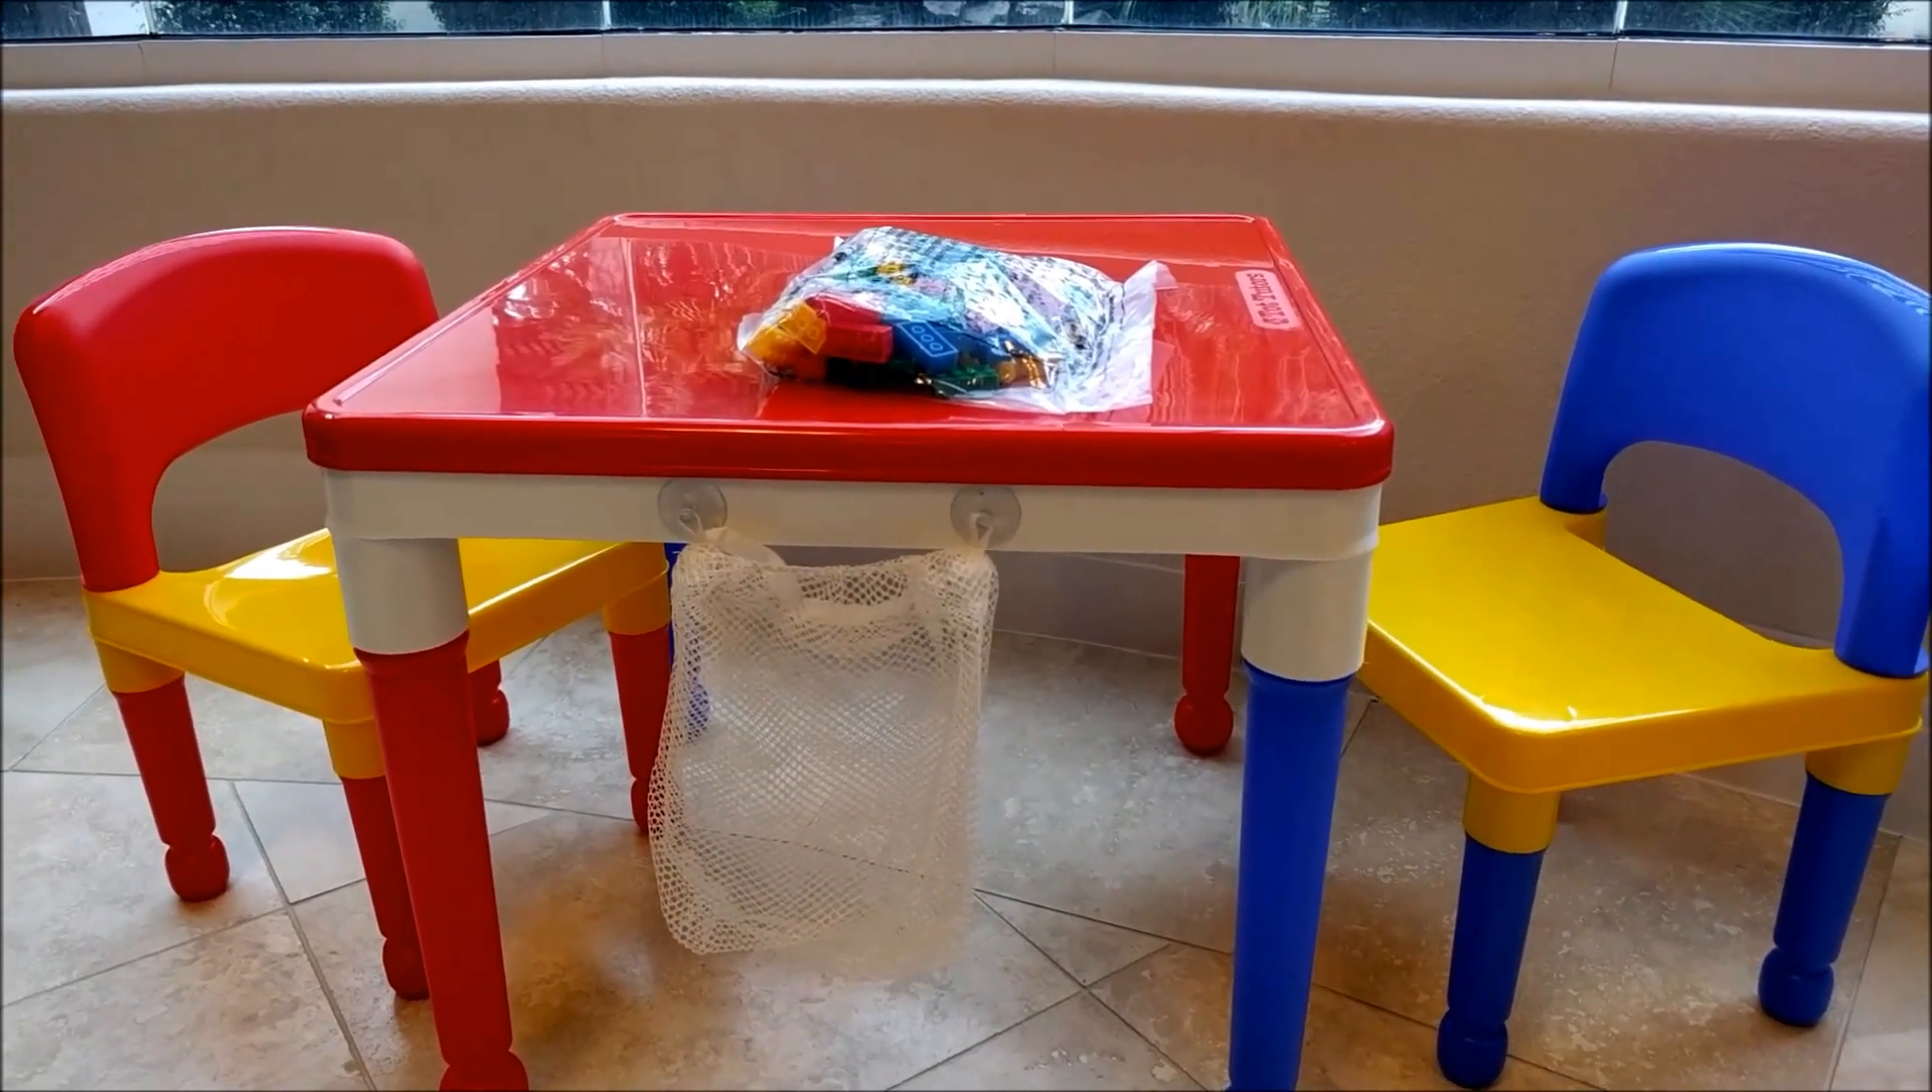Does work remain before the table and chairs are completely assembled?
No.